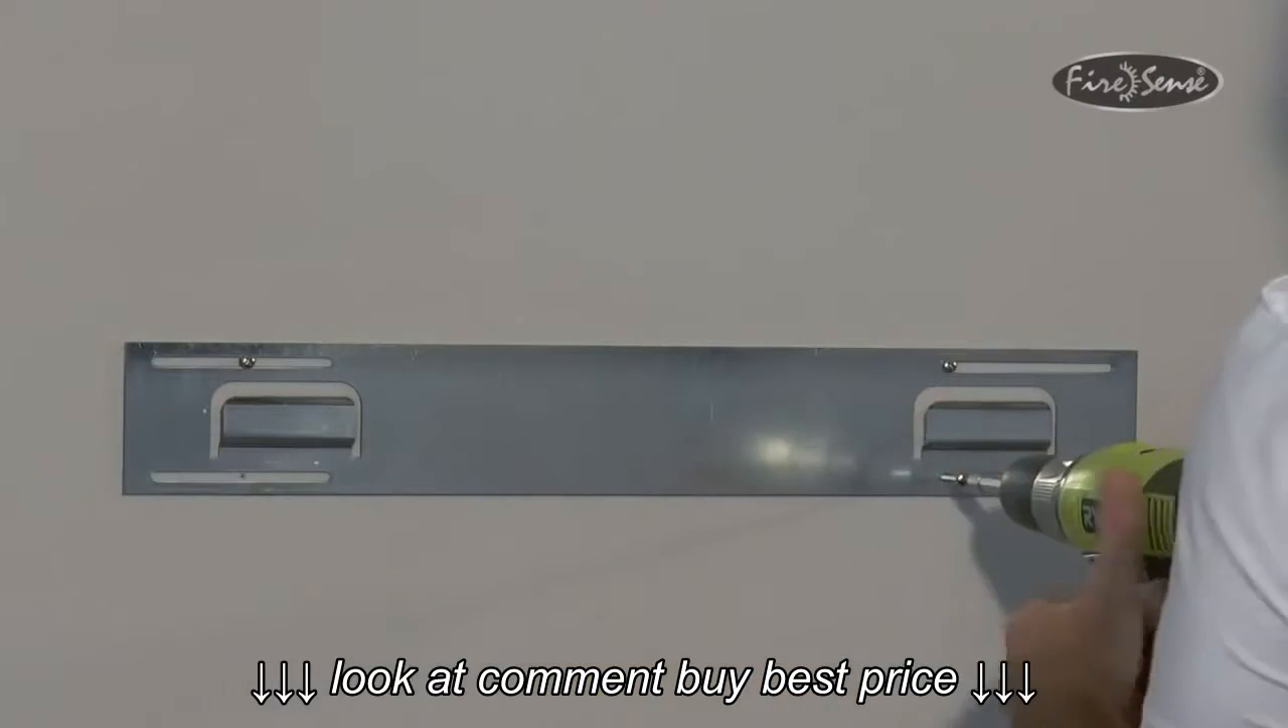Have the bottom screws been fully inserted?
No.